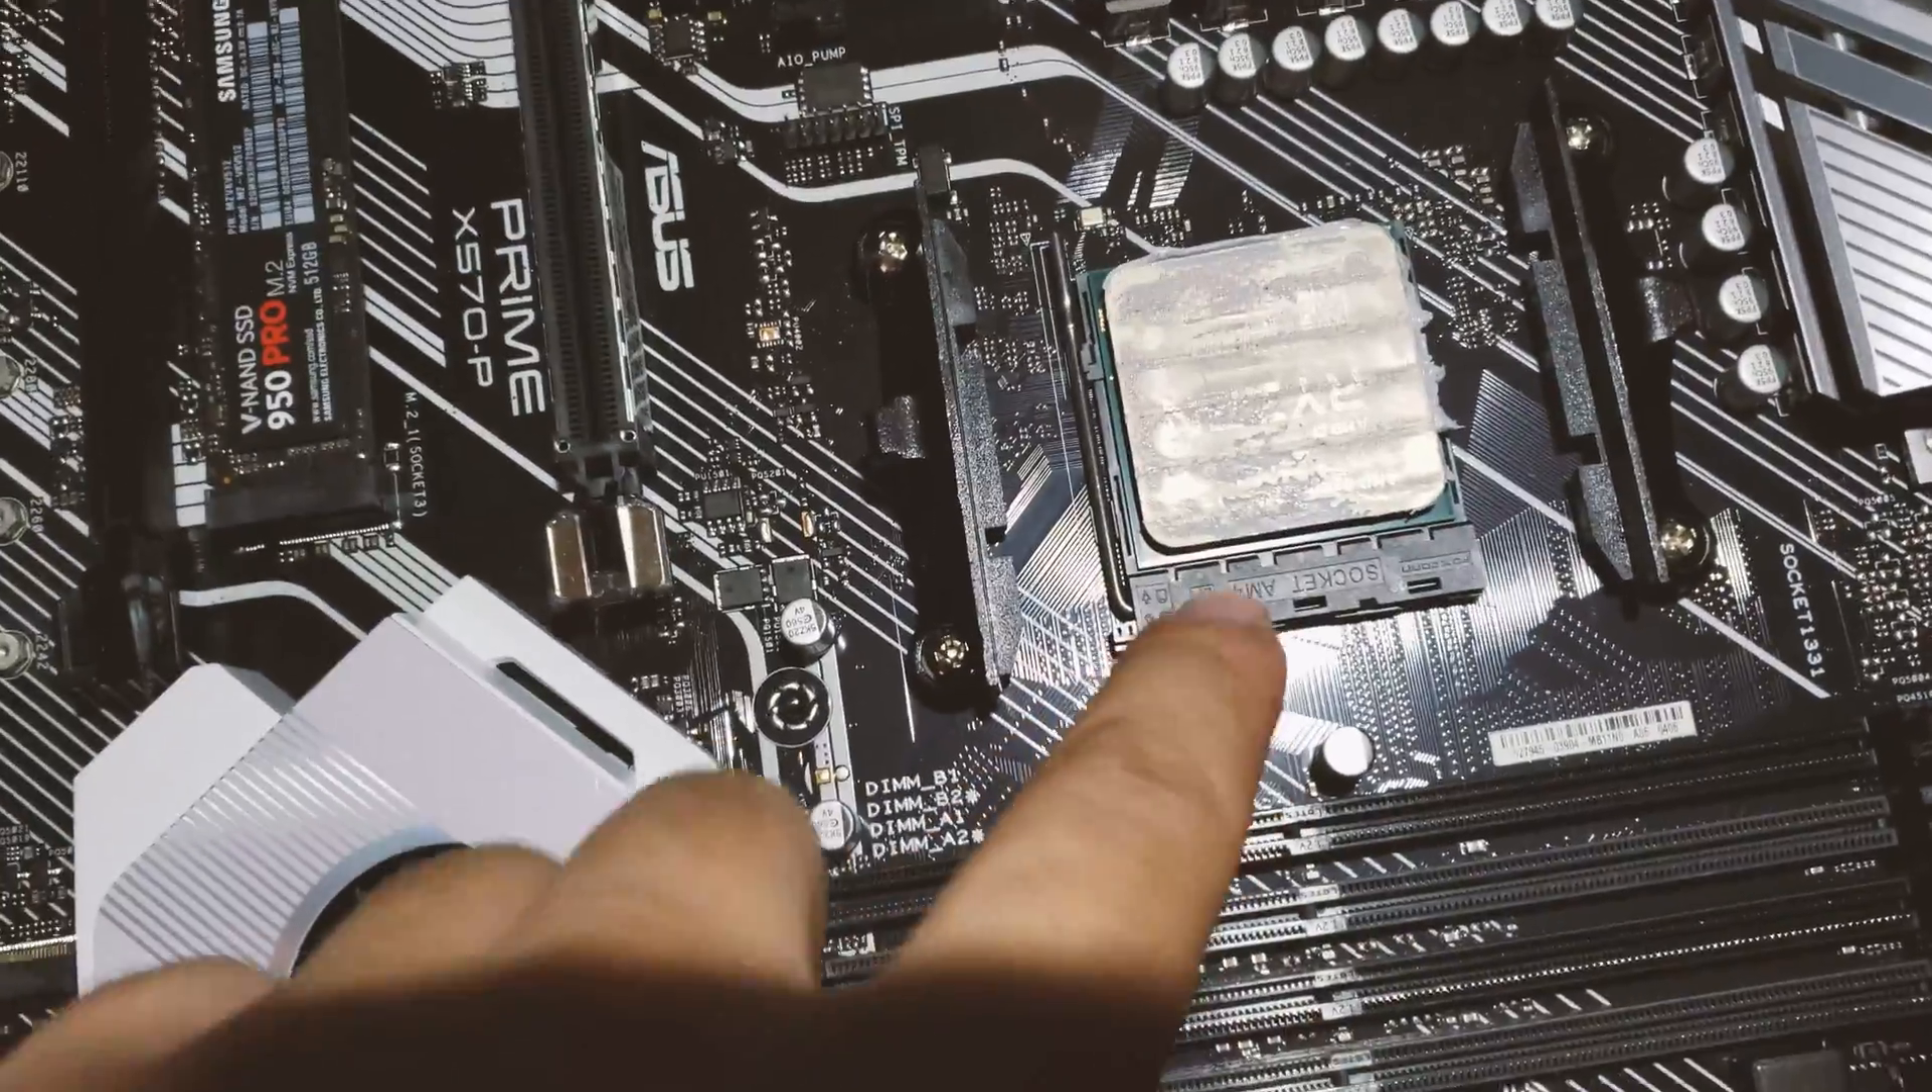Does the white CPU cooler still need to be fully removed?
No.